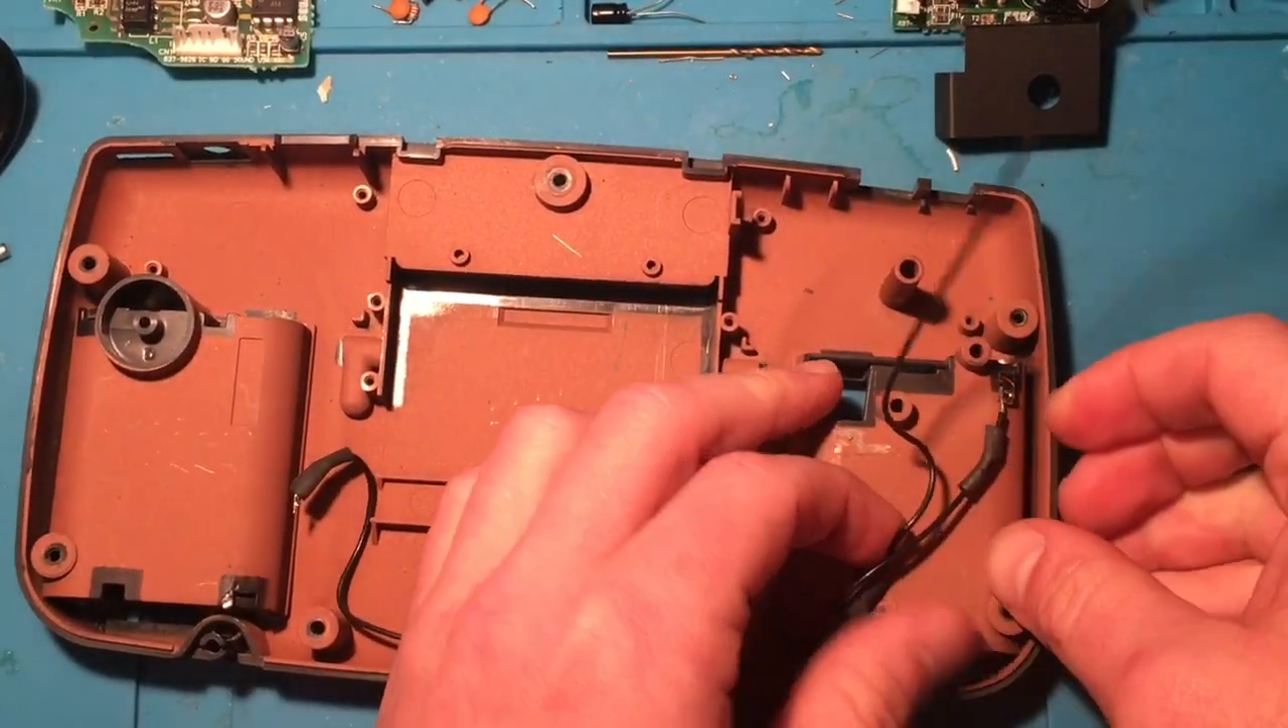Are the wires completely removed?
No.